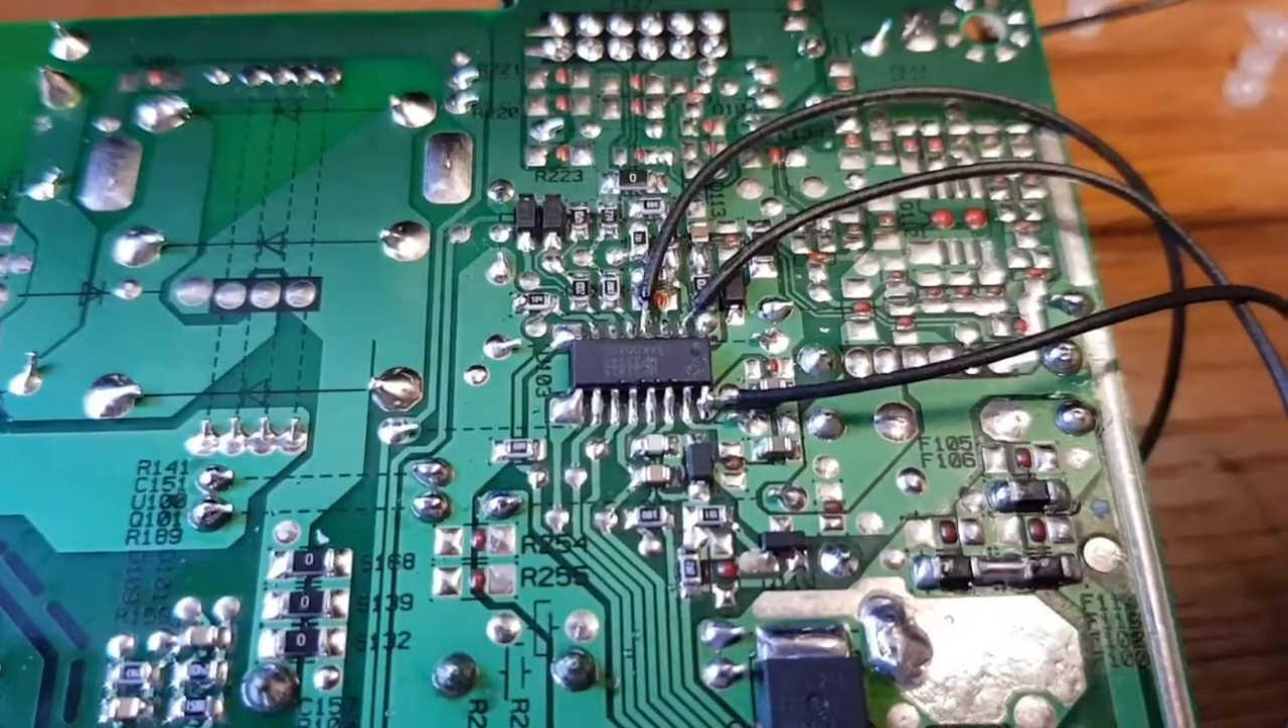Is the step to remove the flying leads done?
No.